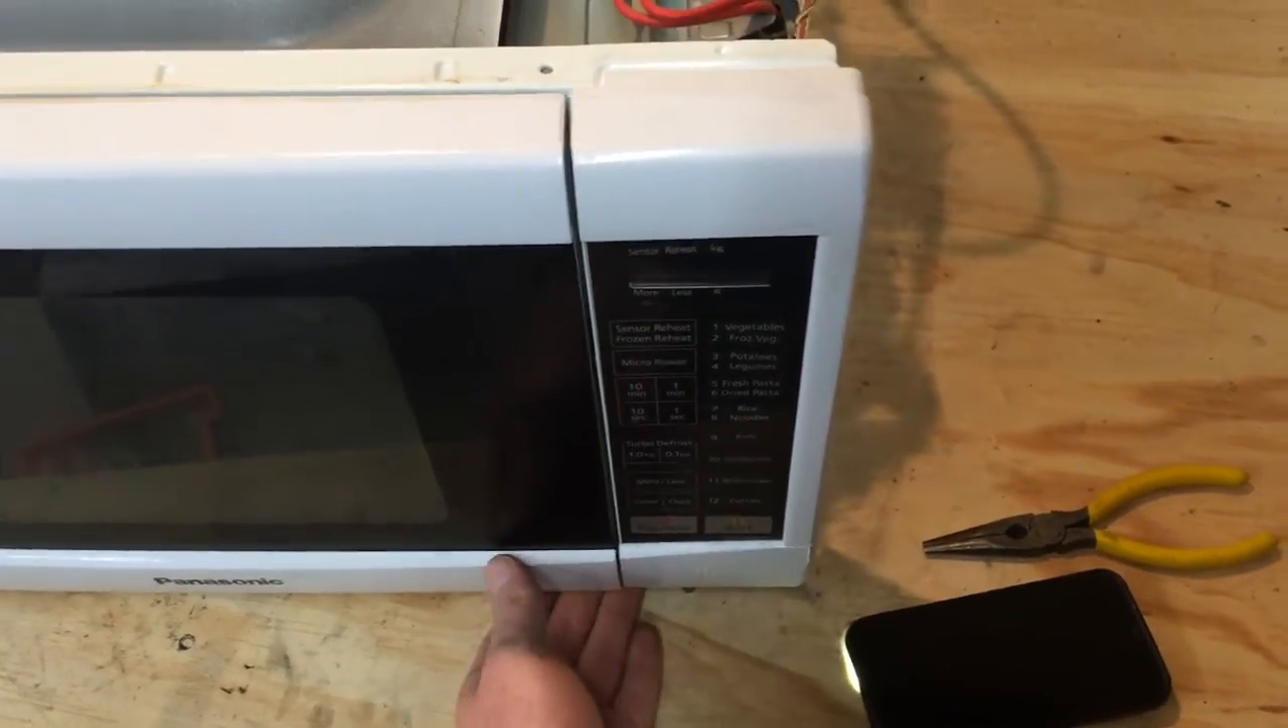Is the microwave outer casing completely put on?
No.